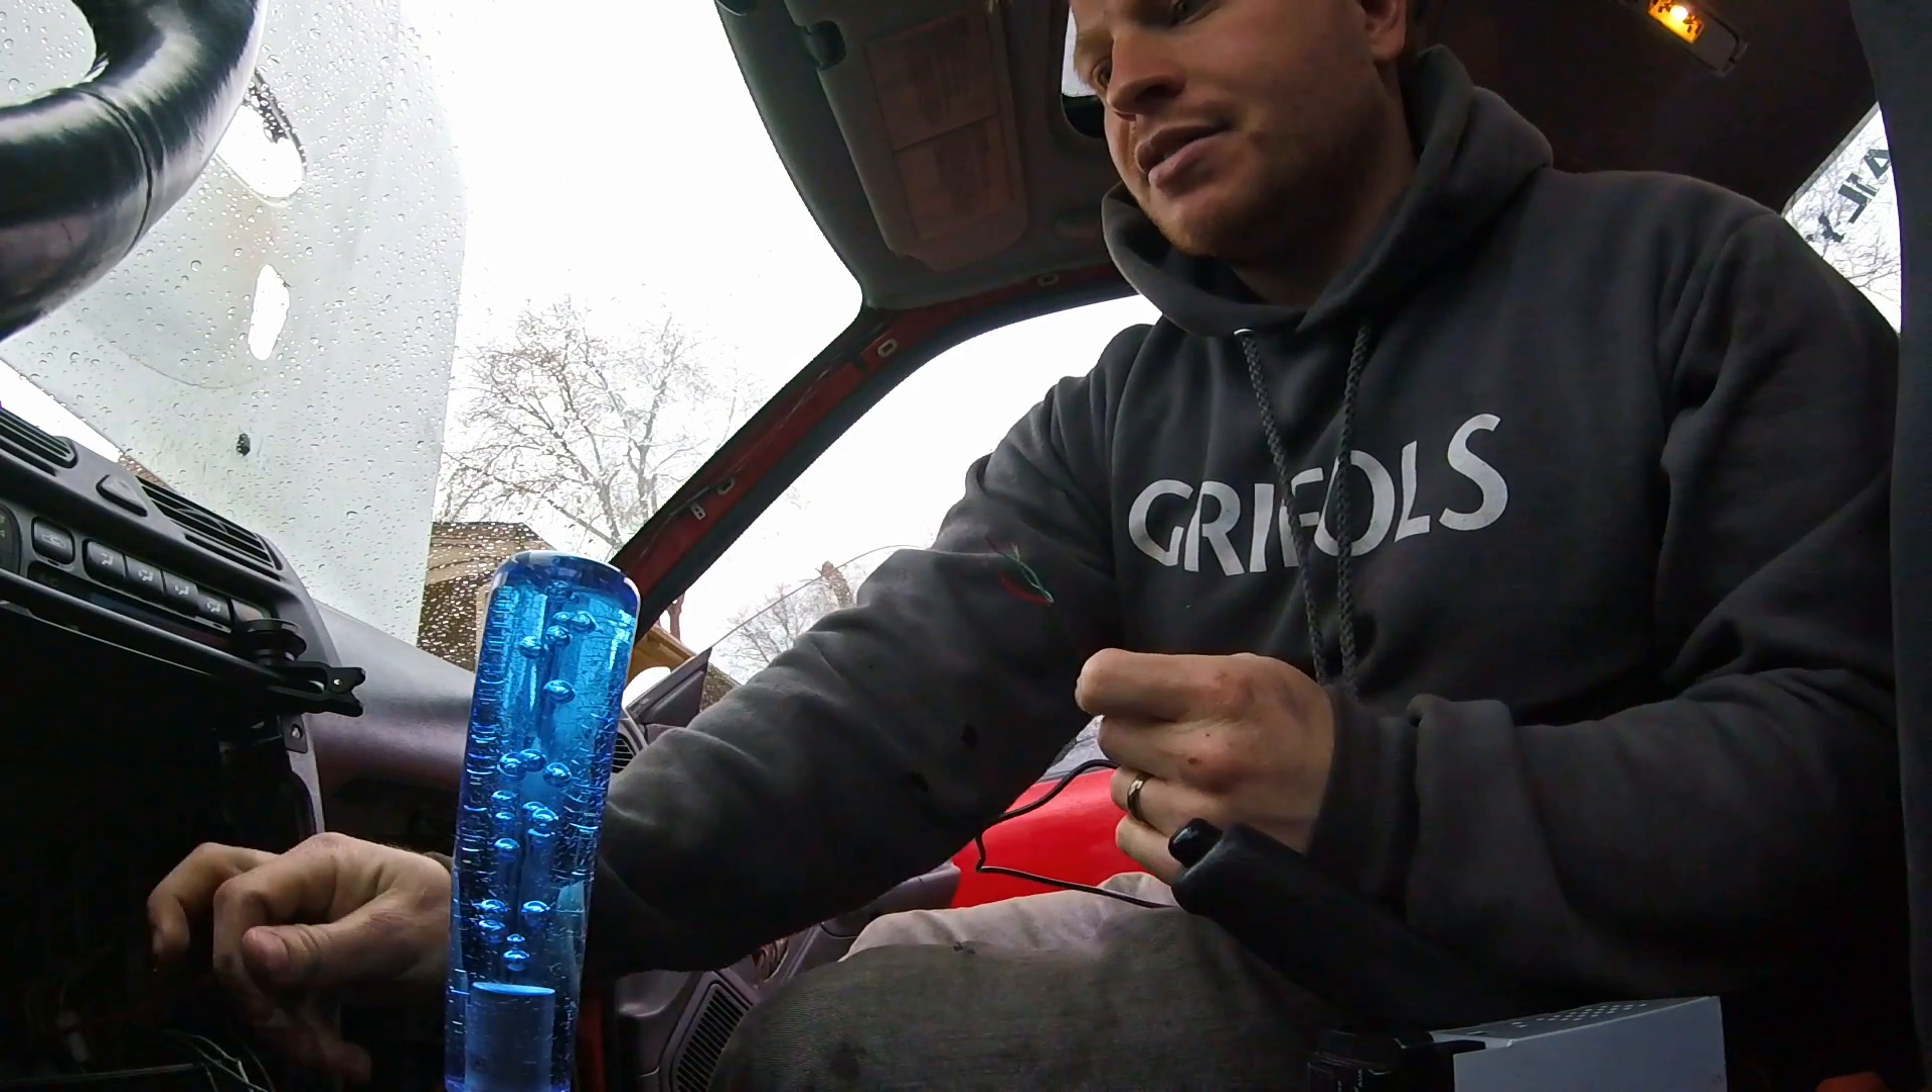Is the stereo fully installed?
No.